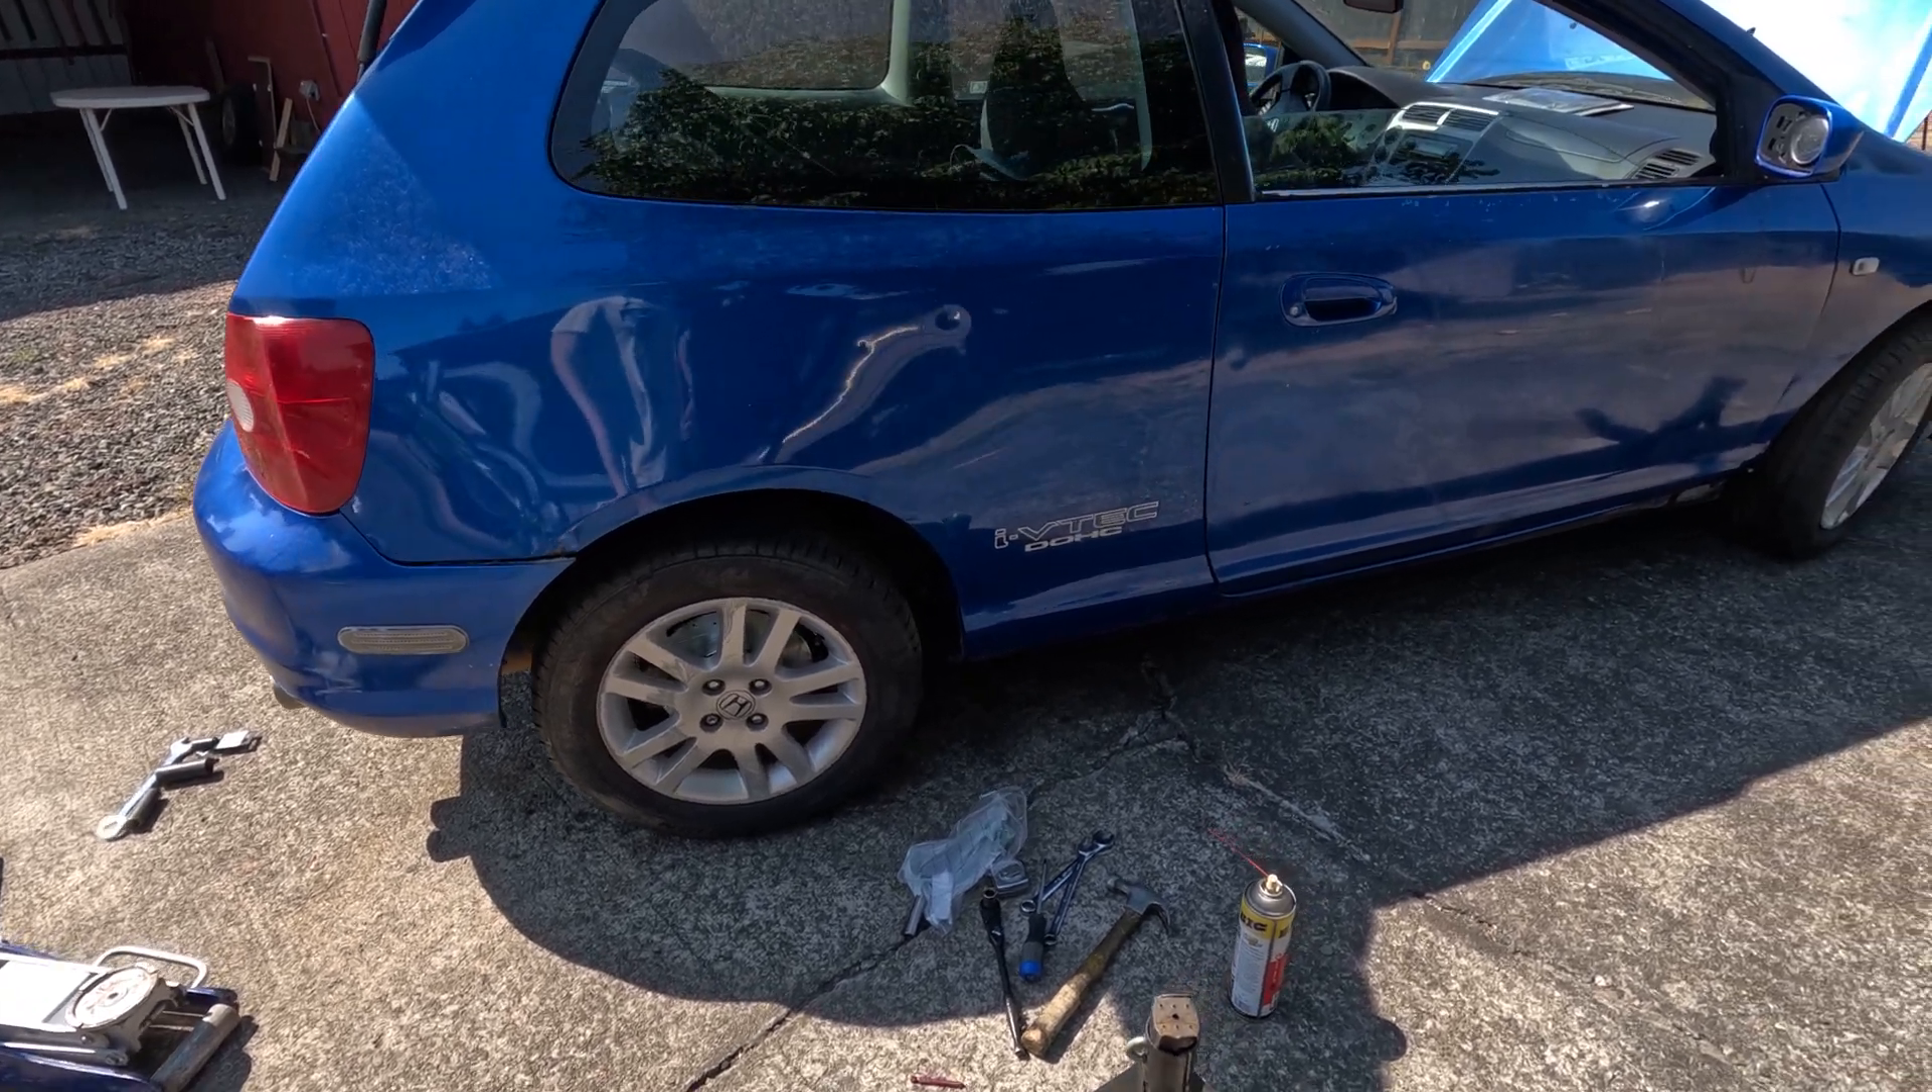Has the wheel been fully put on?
Yes.